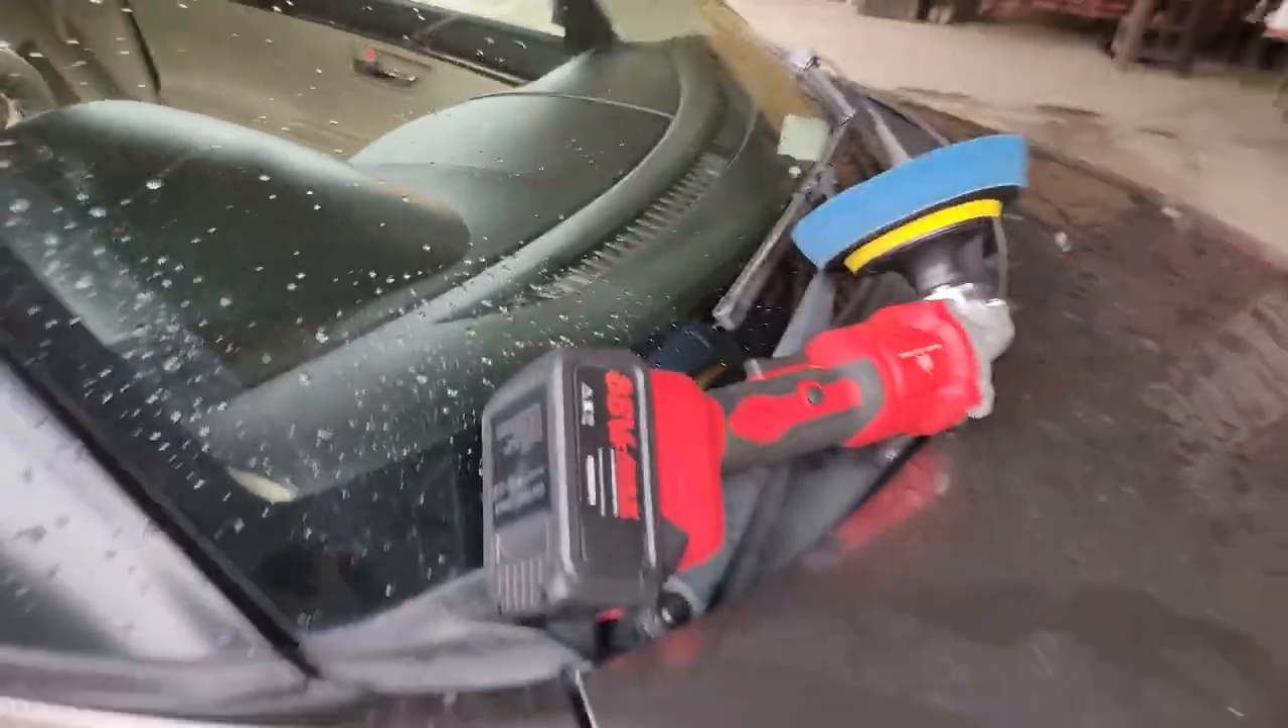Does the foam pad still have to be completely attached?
No.